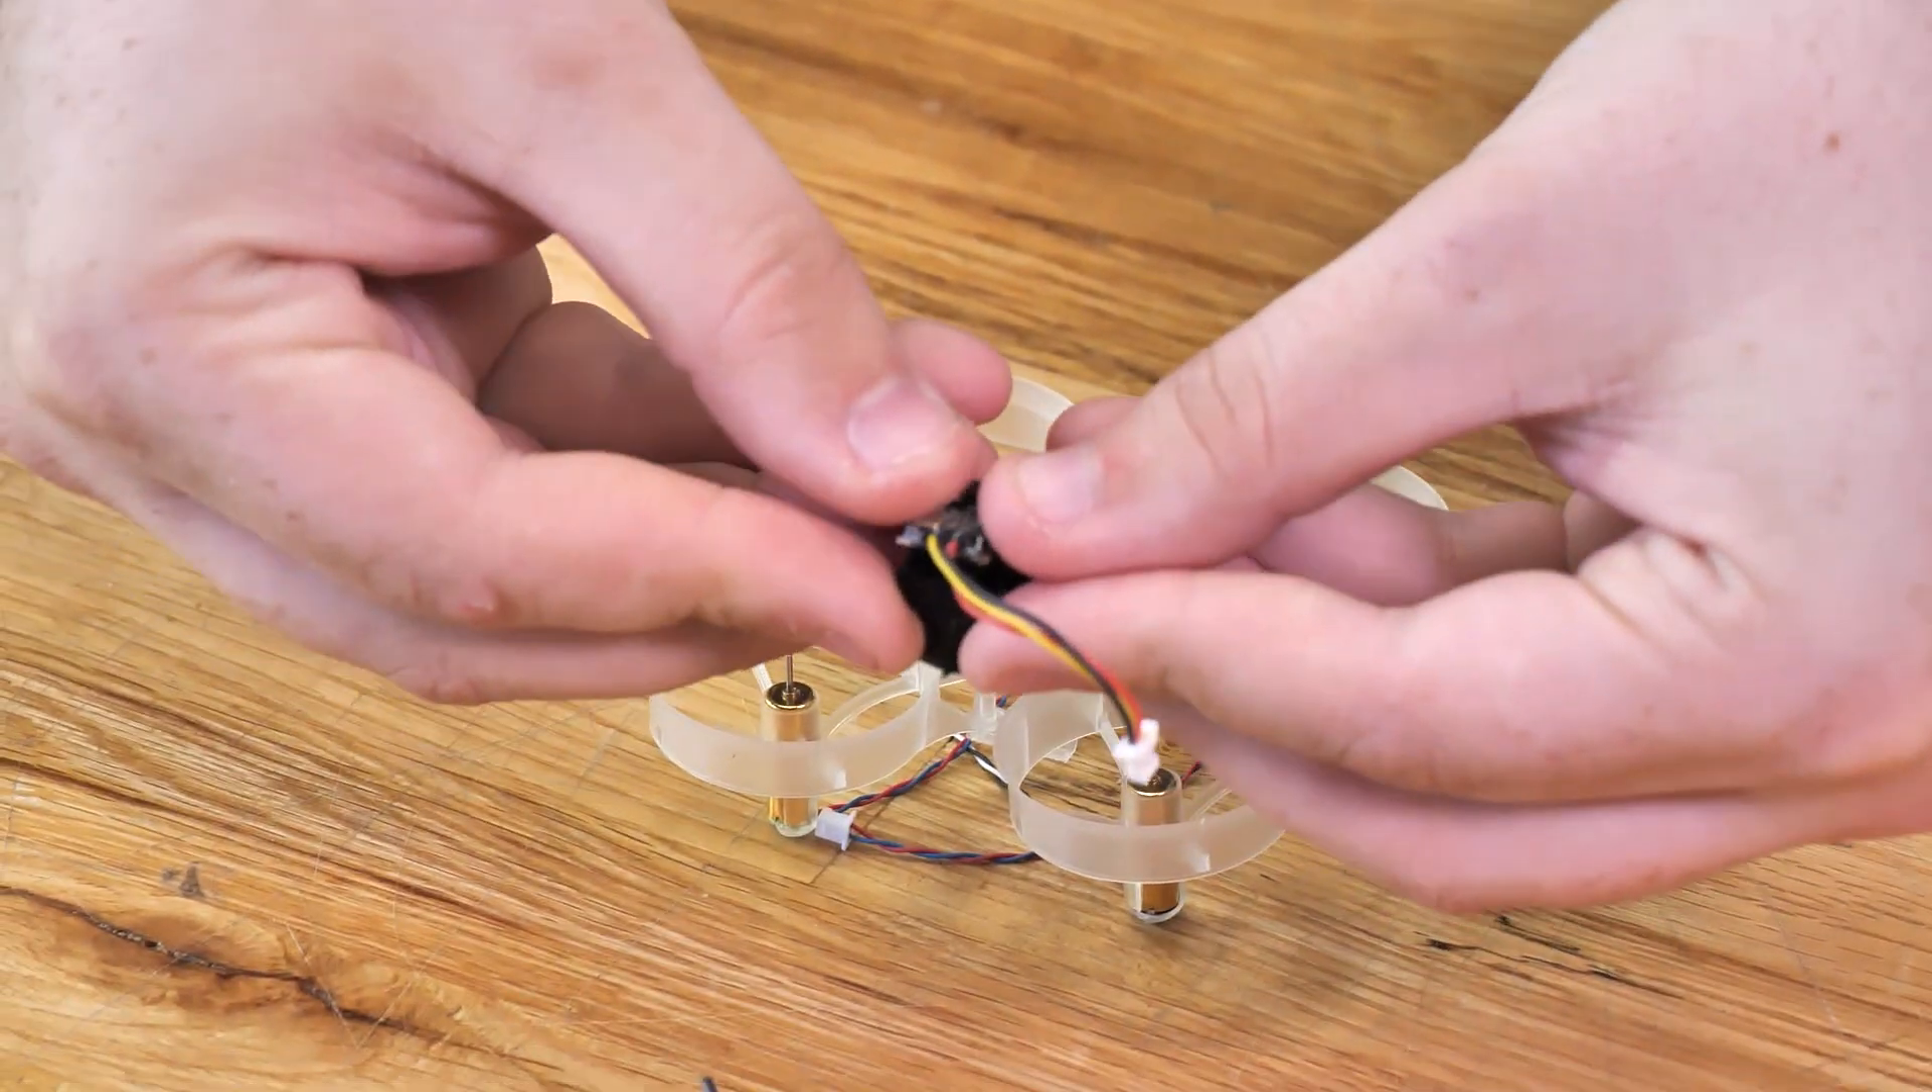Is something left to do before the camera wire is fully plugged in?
Yes.